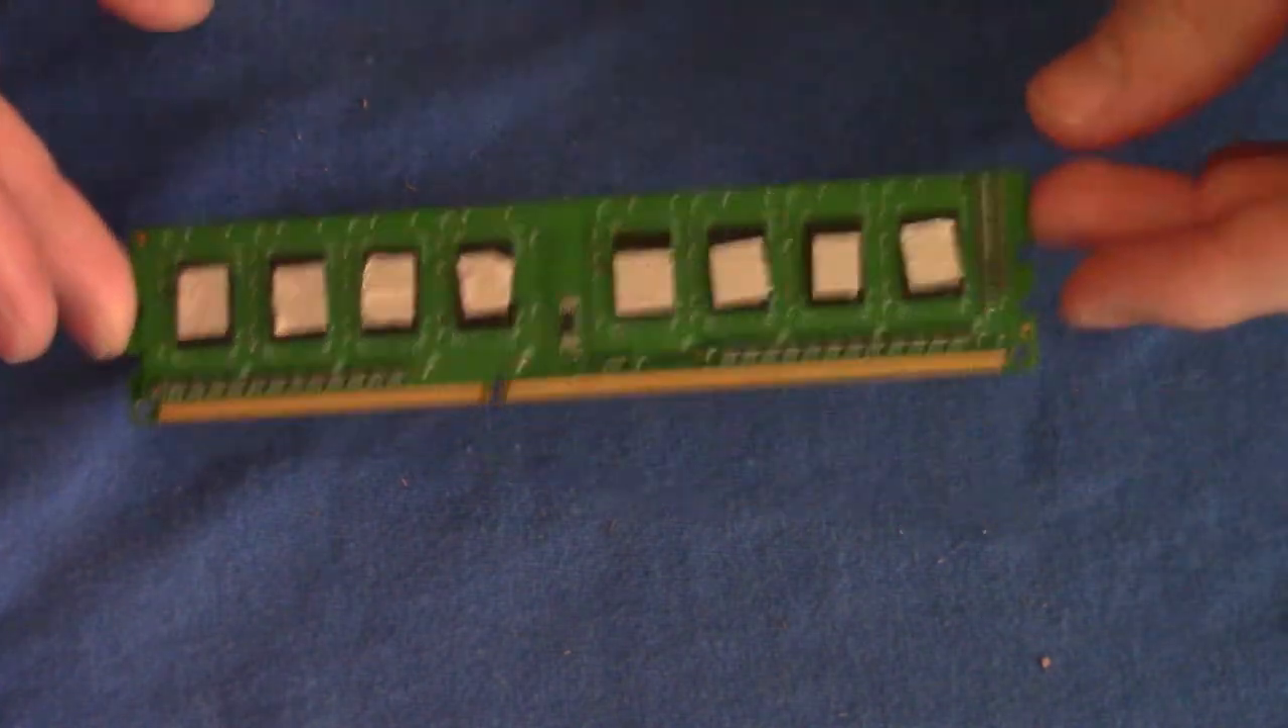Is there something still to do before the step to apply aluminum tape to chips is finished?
No.